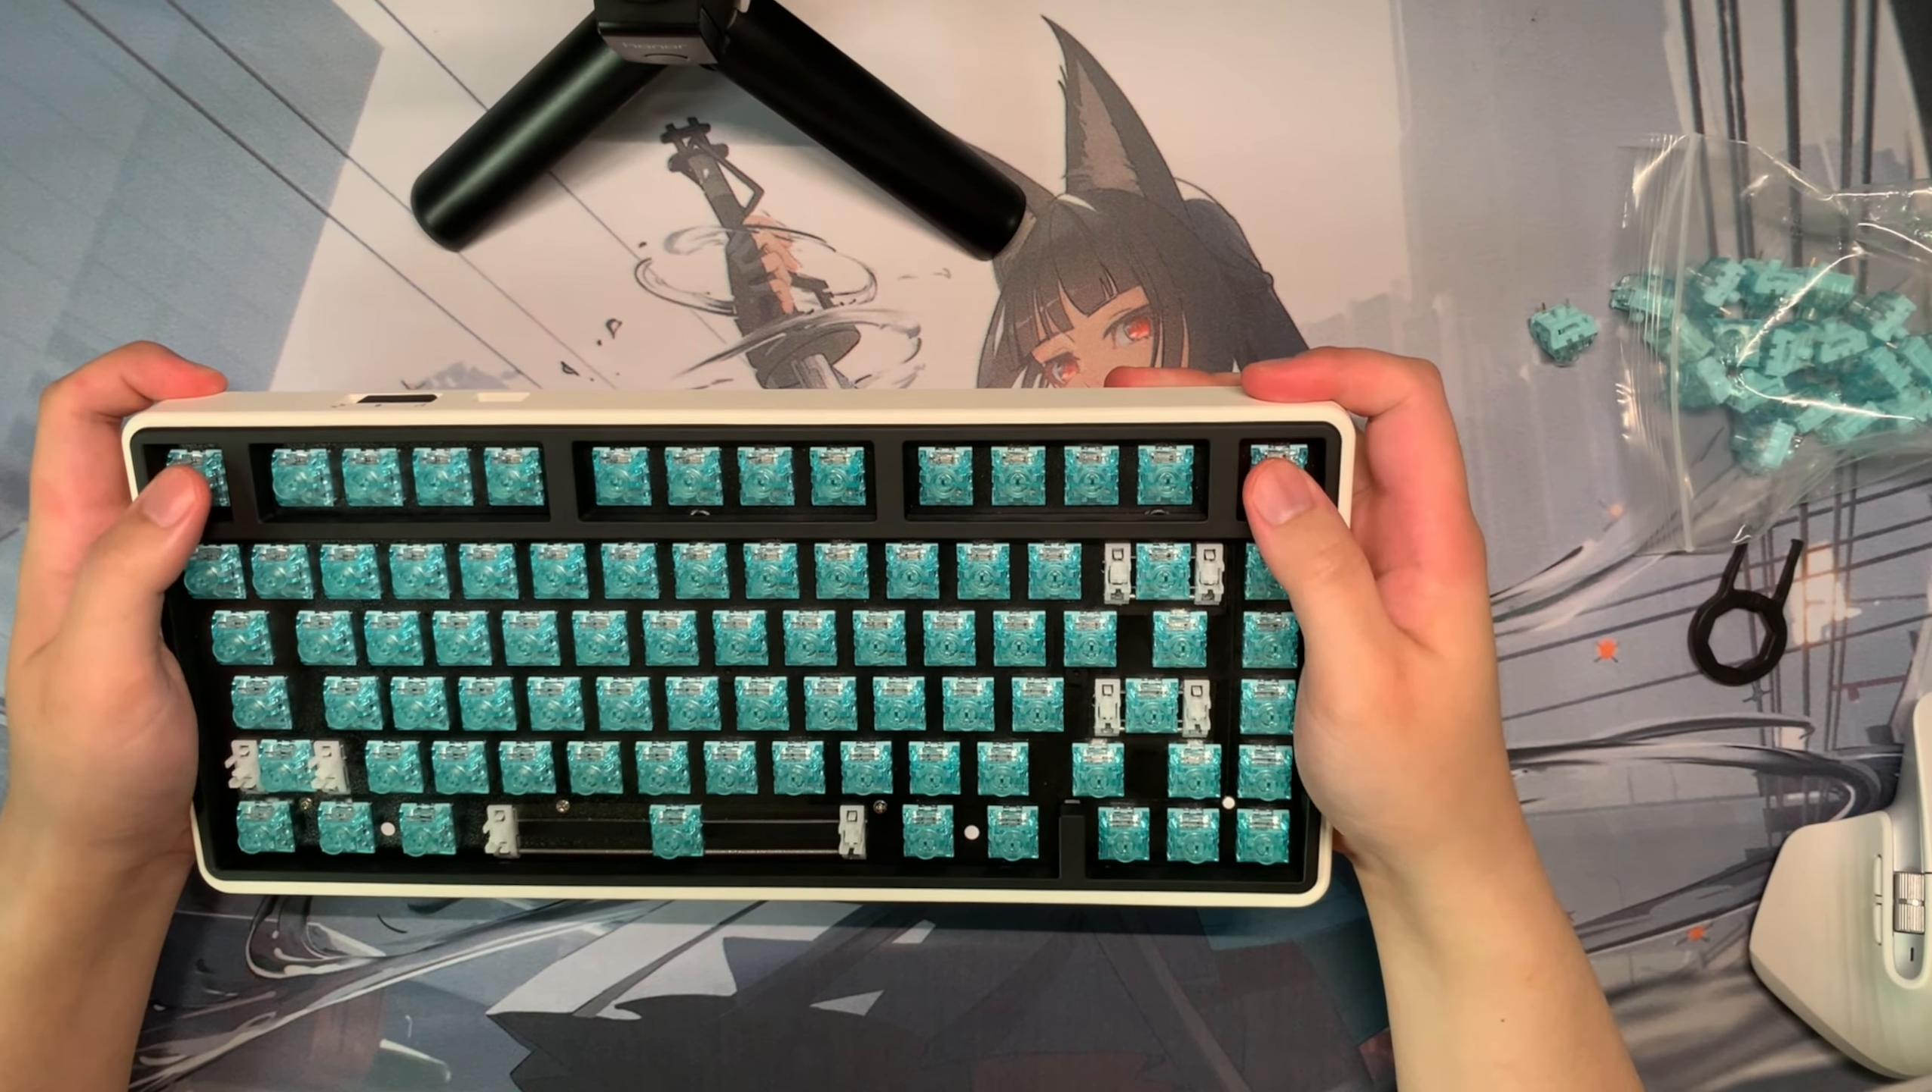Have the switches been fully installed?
Yes.